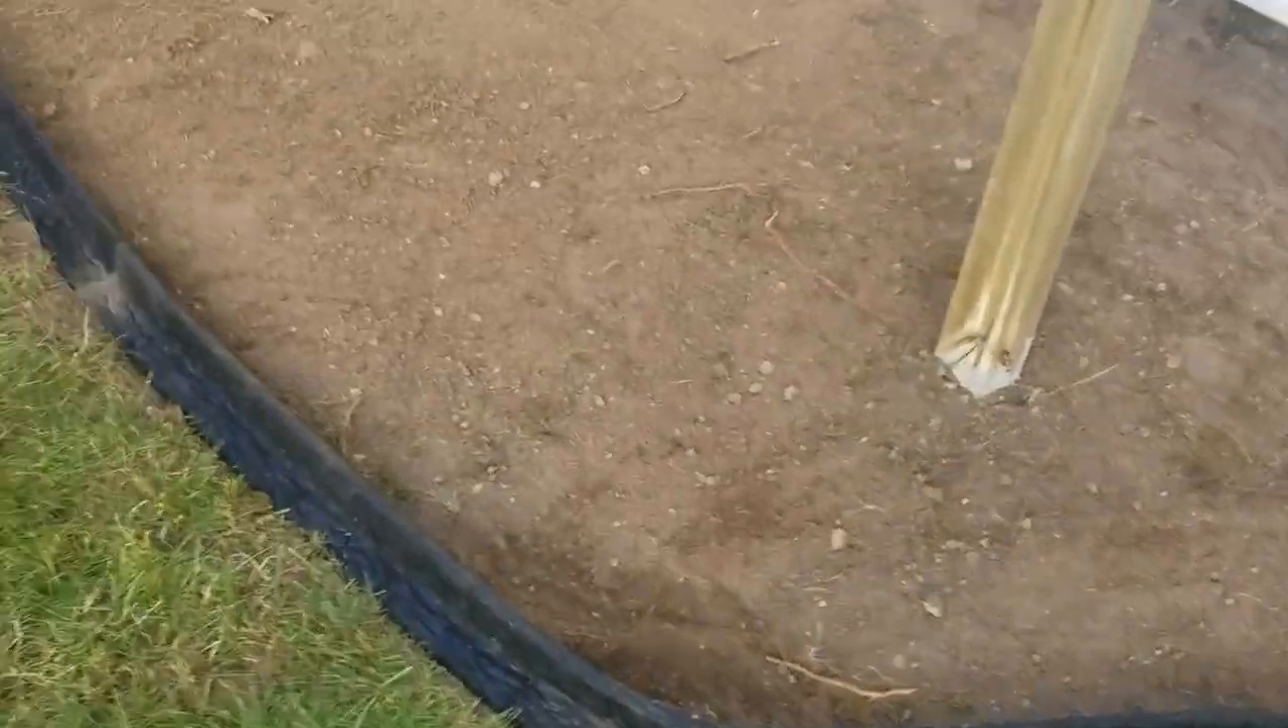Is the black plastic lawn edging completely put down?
Yes.